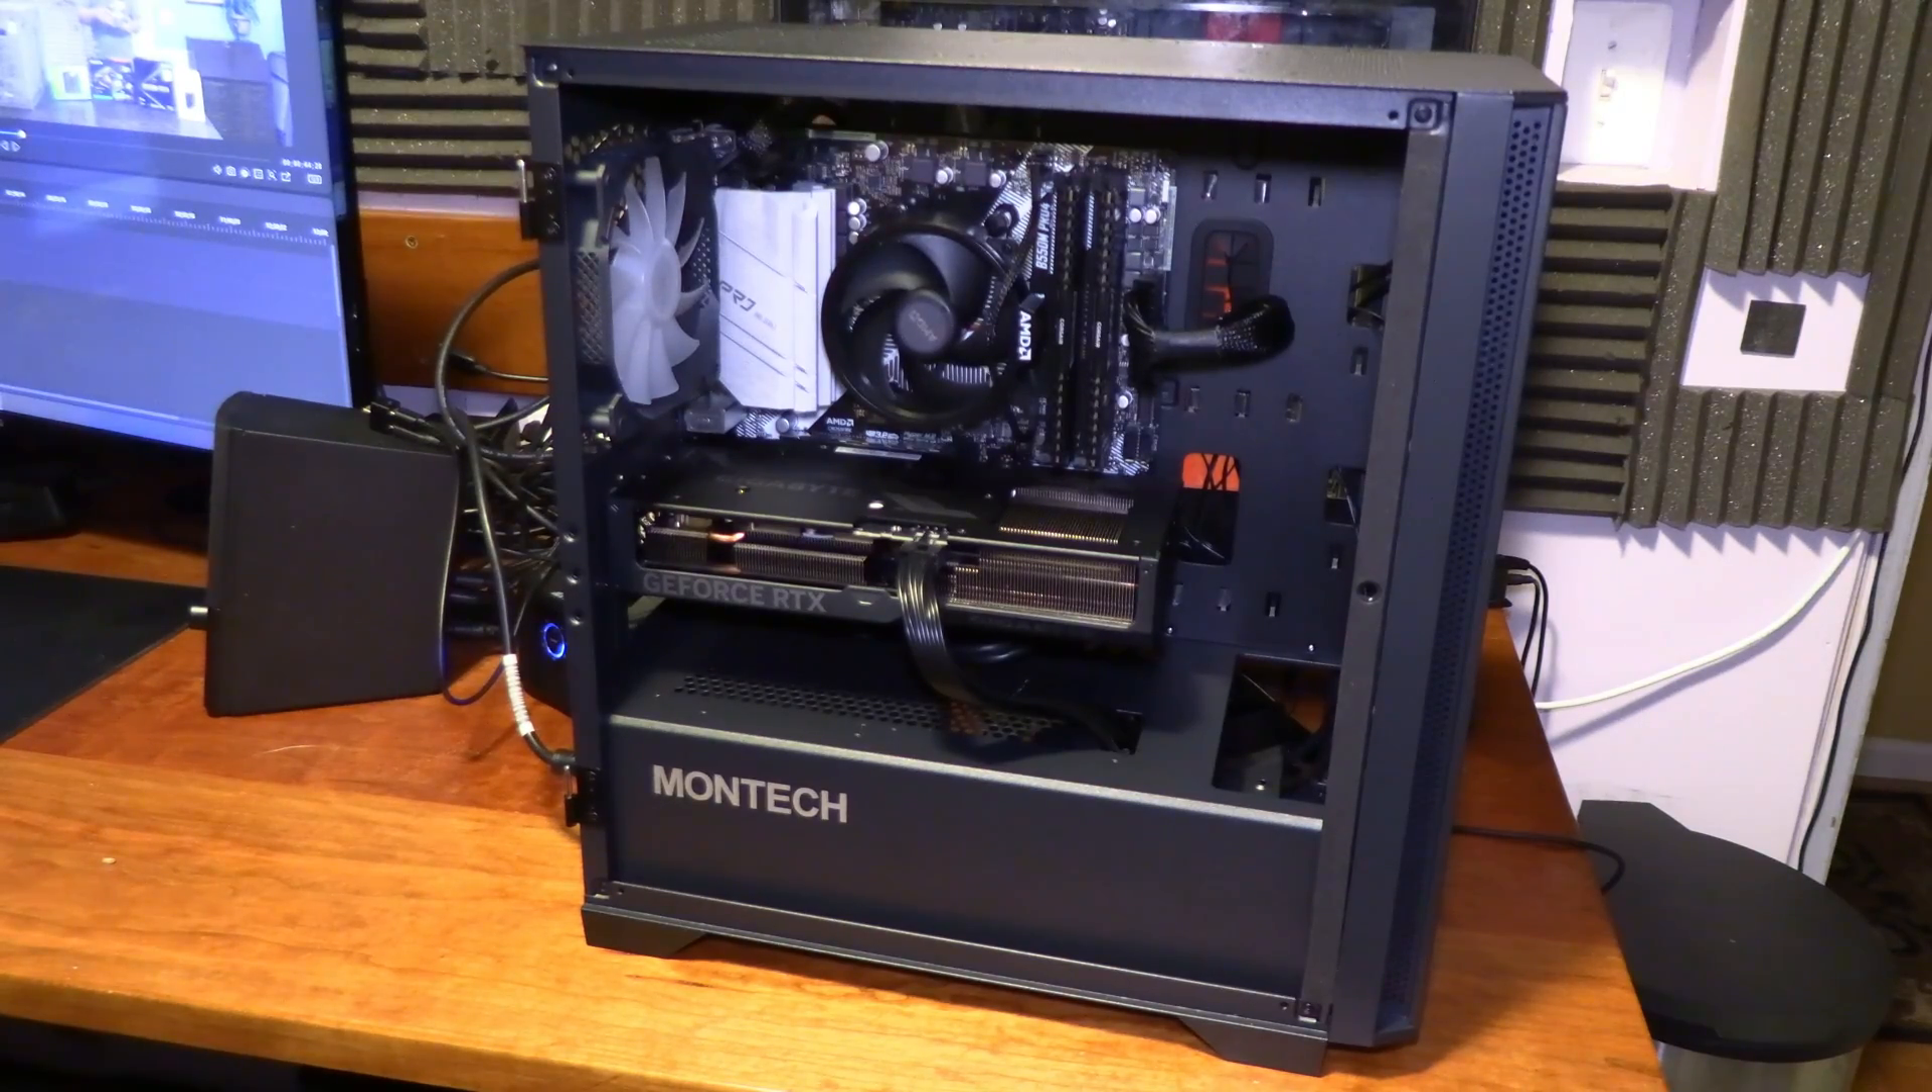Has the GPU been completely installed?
Yes.